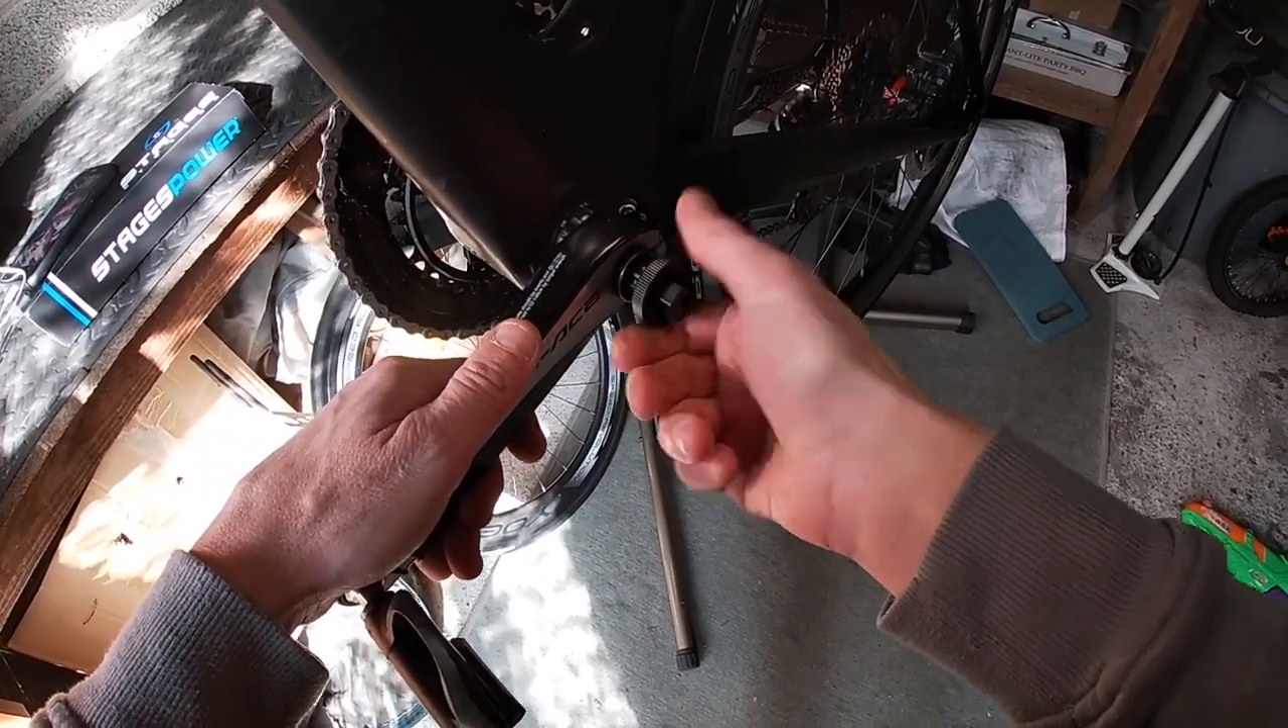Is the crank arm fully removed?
No.